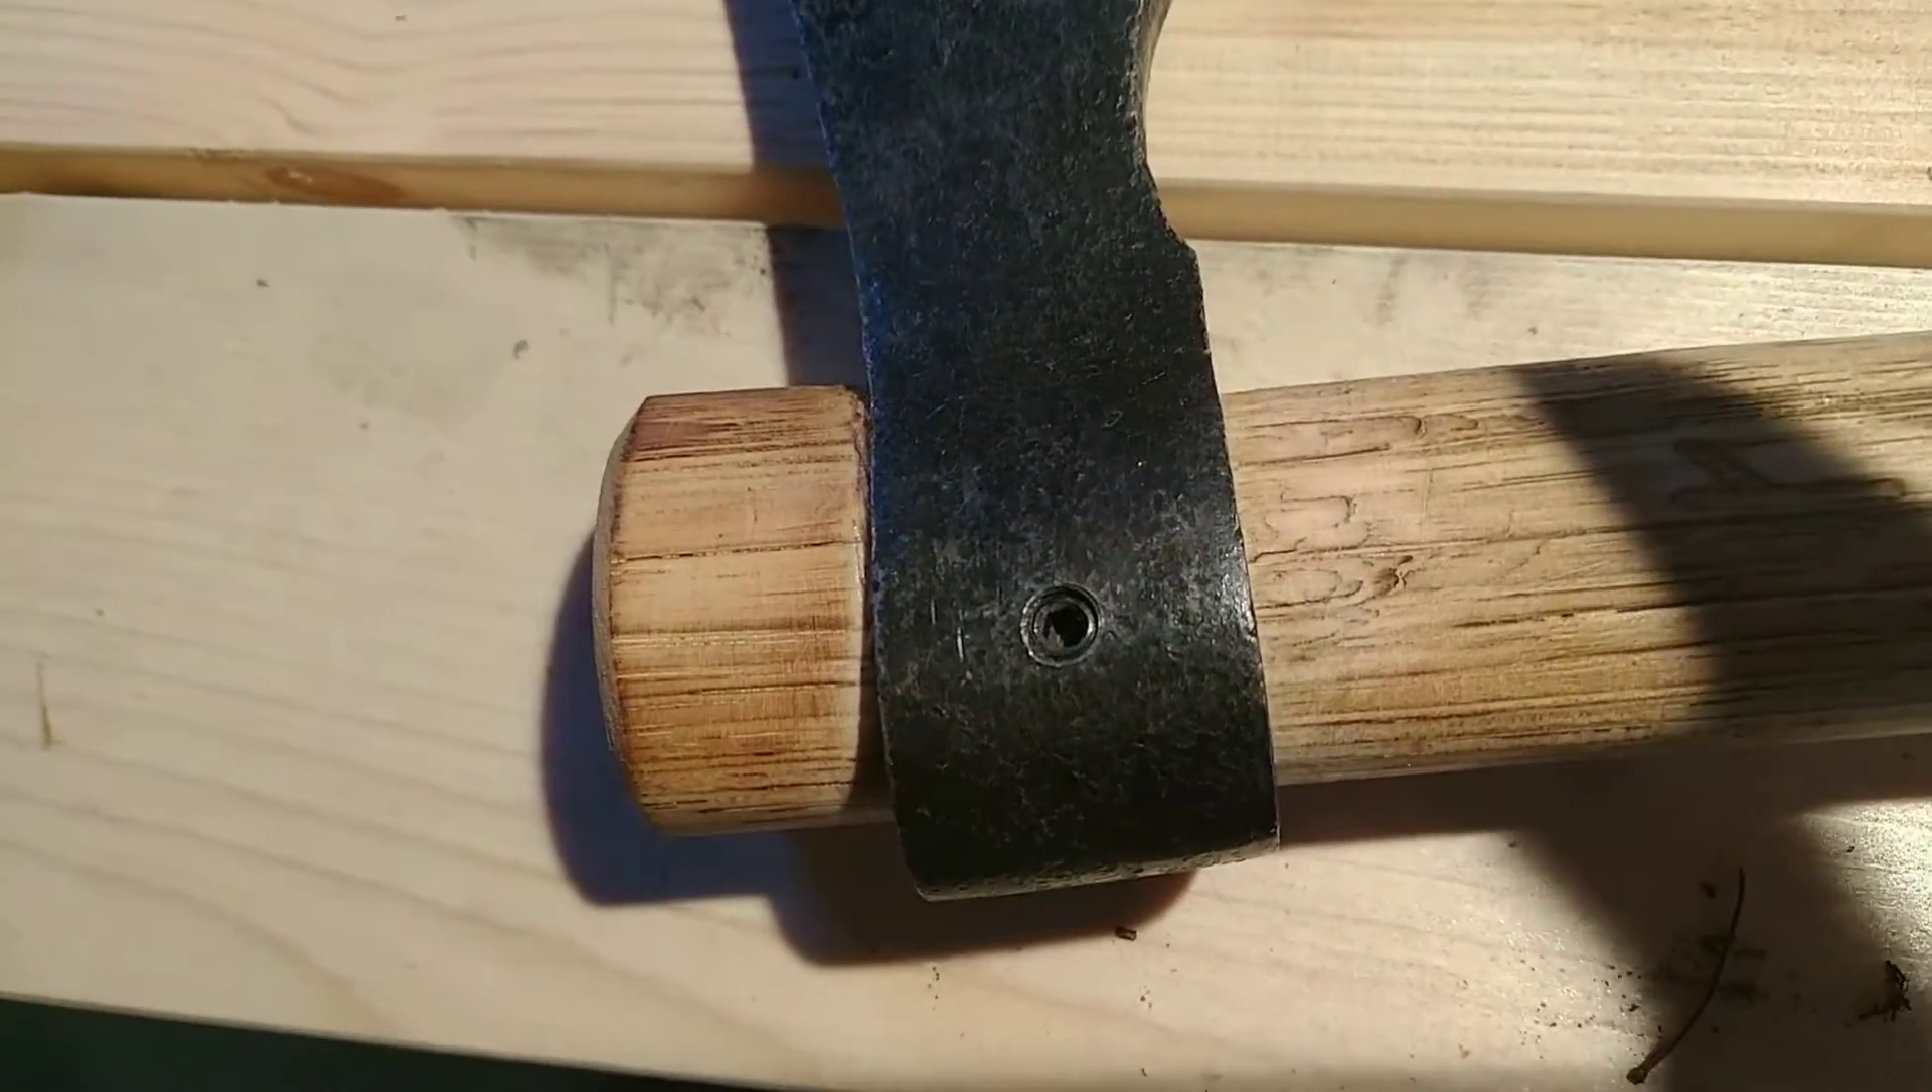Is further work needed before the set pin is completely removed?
Yes.